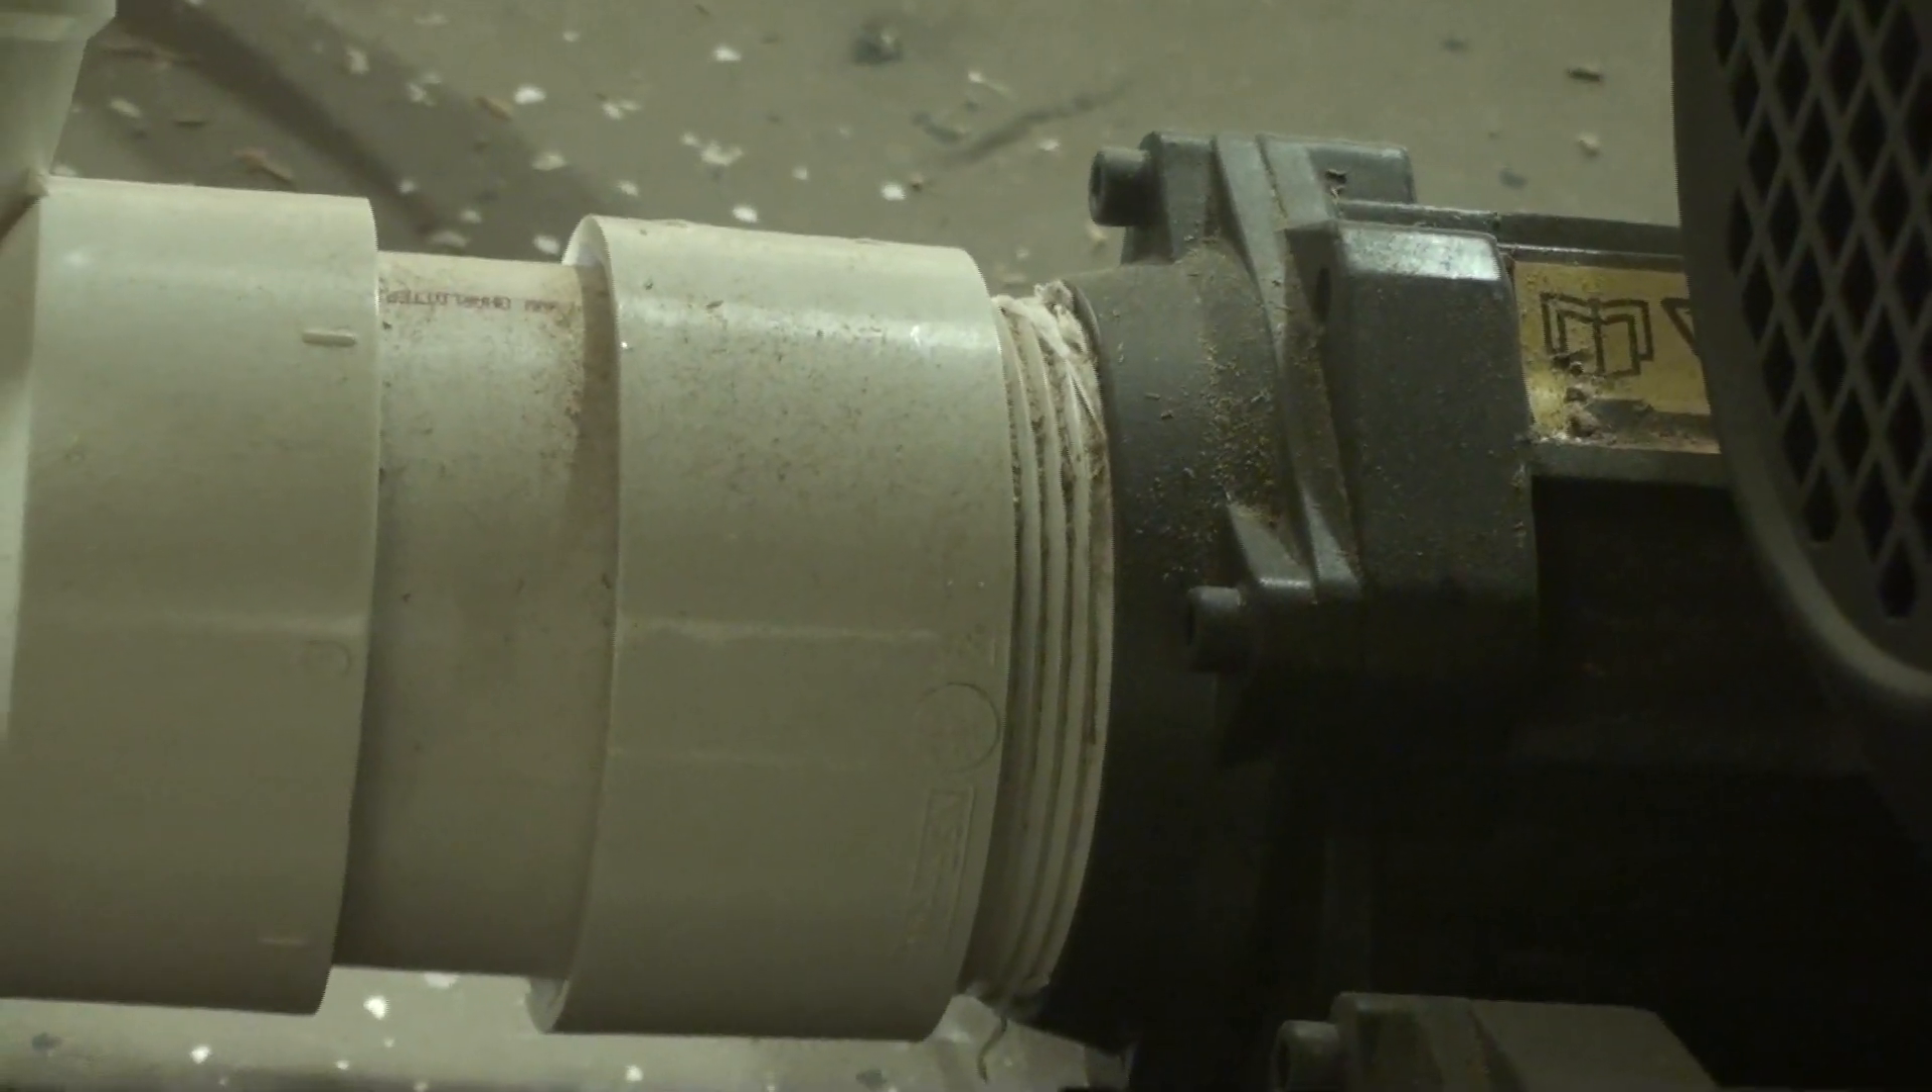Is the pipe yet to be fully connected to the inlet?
No.